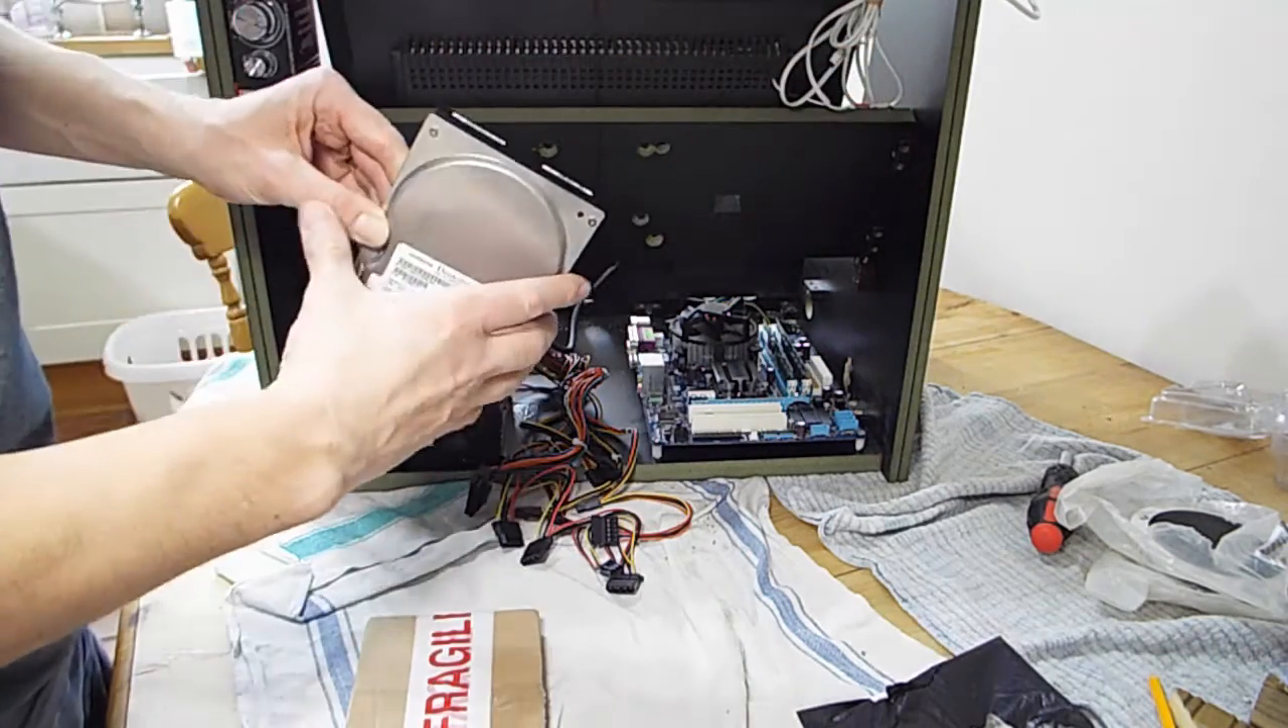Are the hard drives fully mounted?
No.